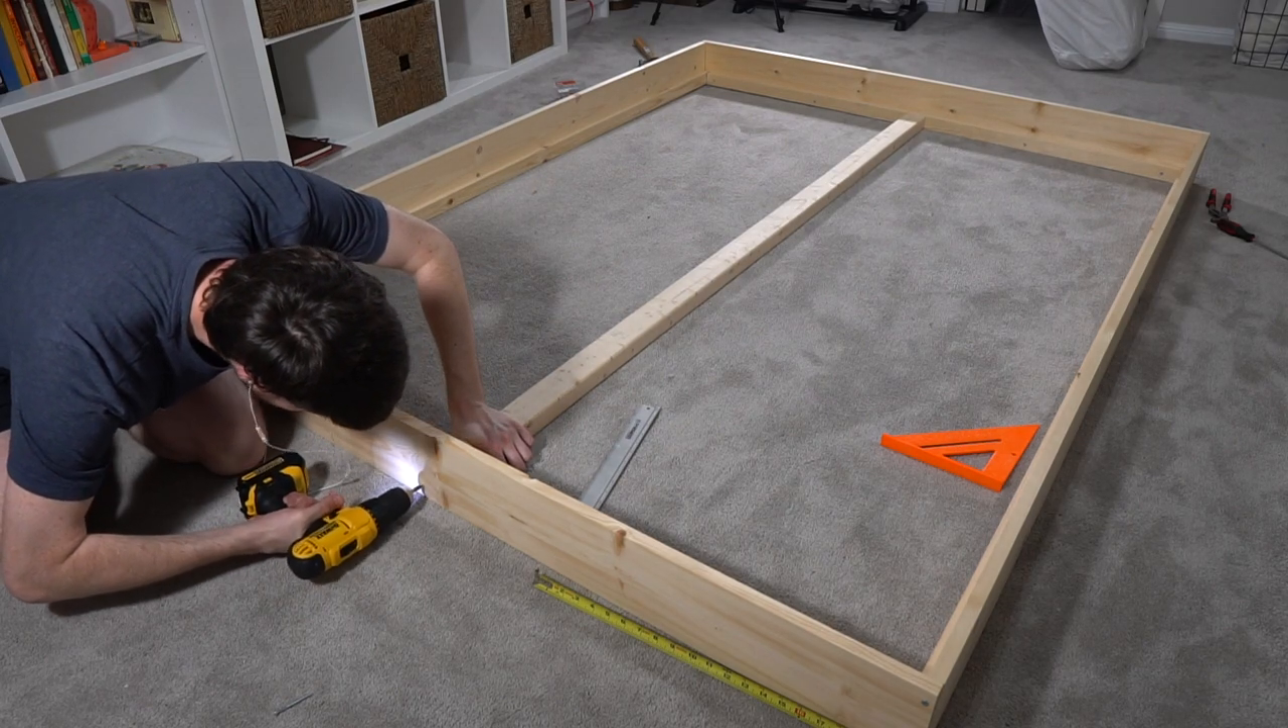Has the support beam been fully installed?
No.